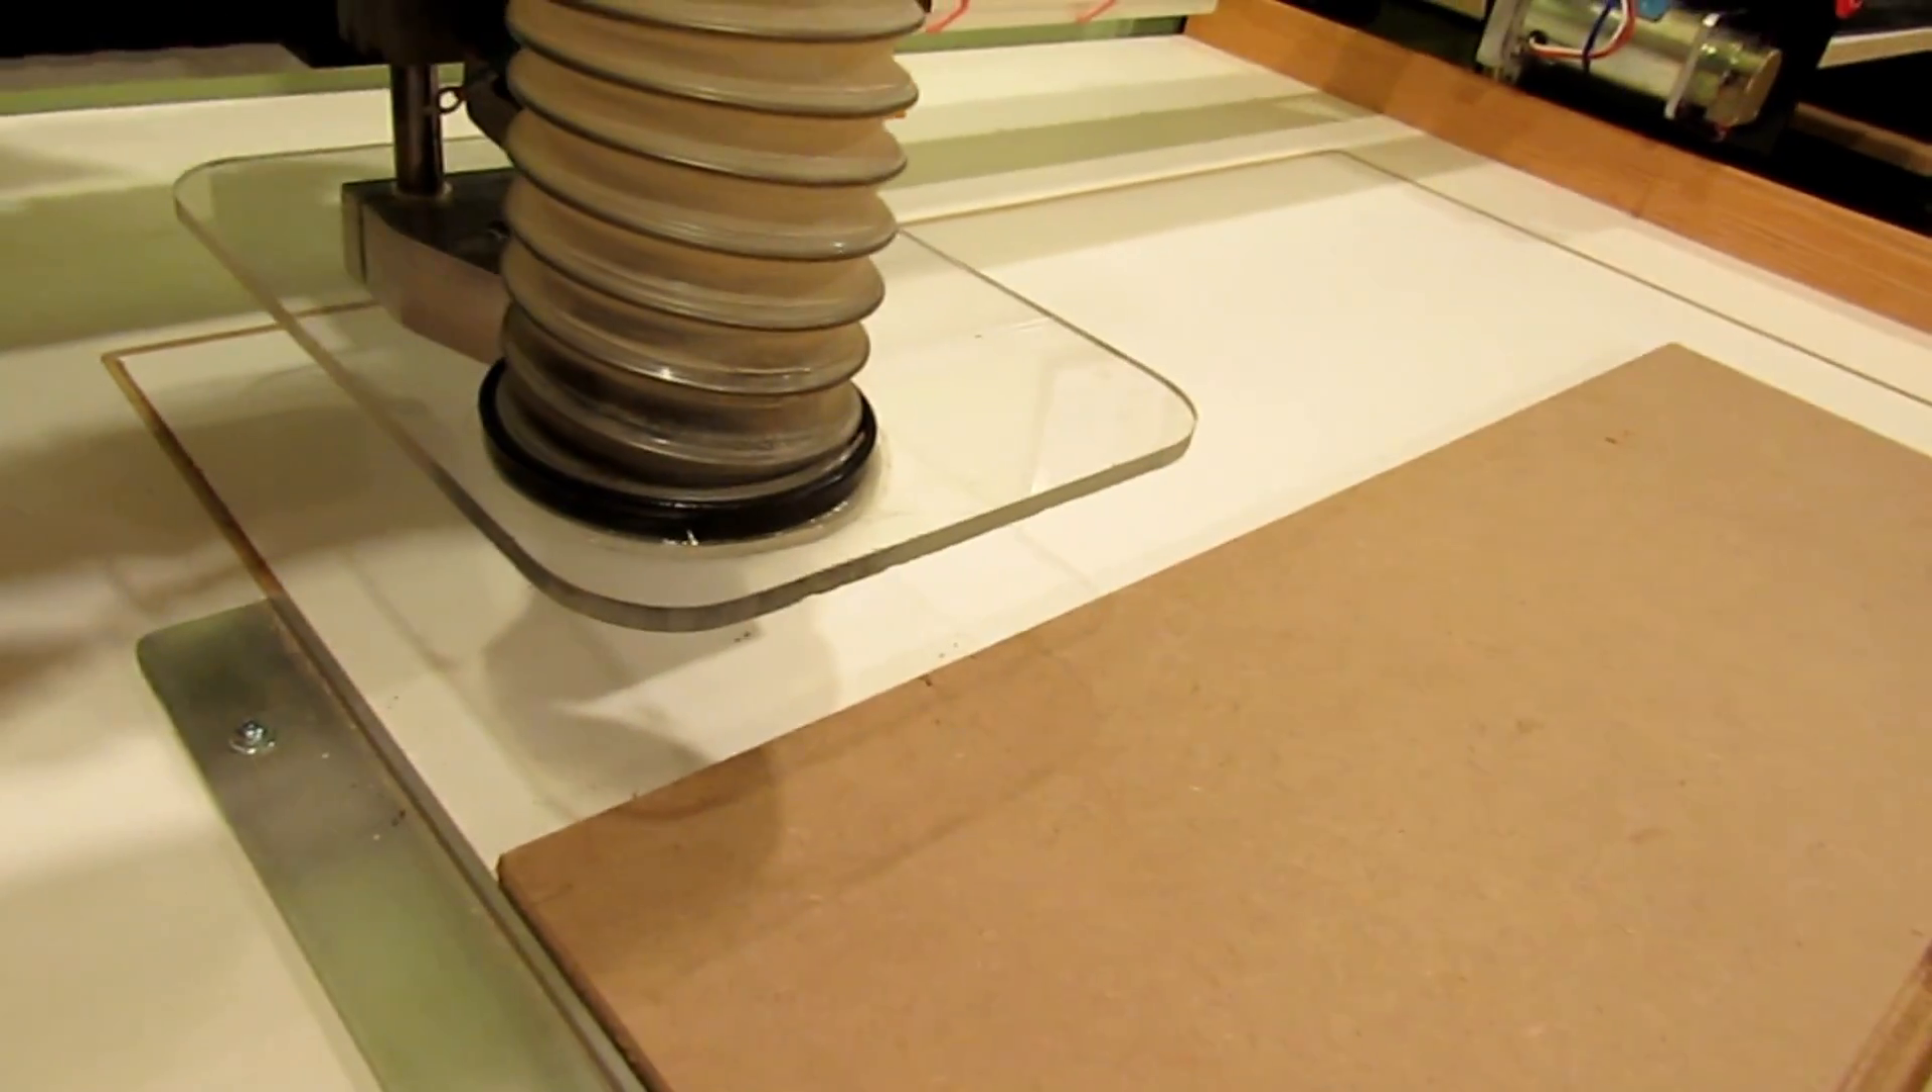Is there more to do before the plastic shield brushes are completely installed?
Yes.